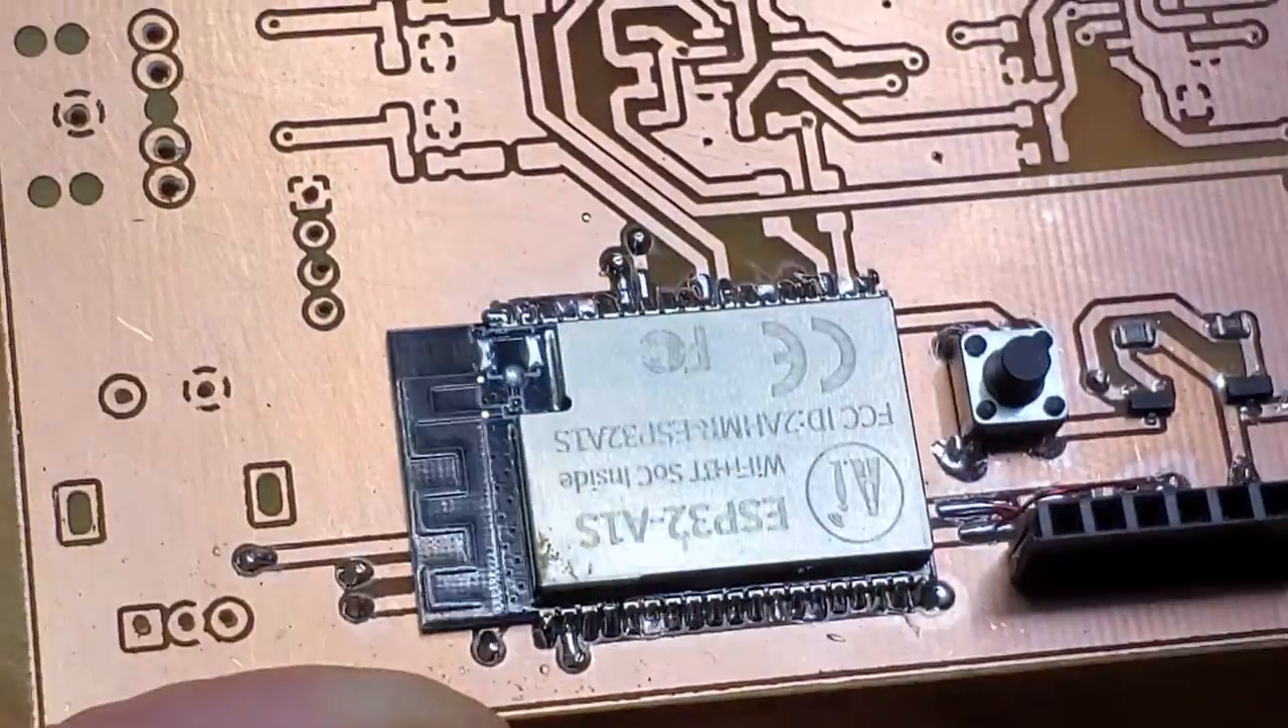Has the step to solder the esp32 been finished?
Yes.